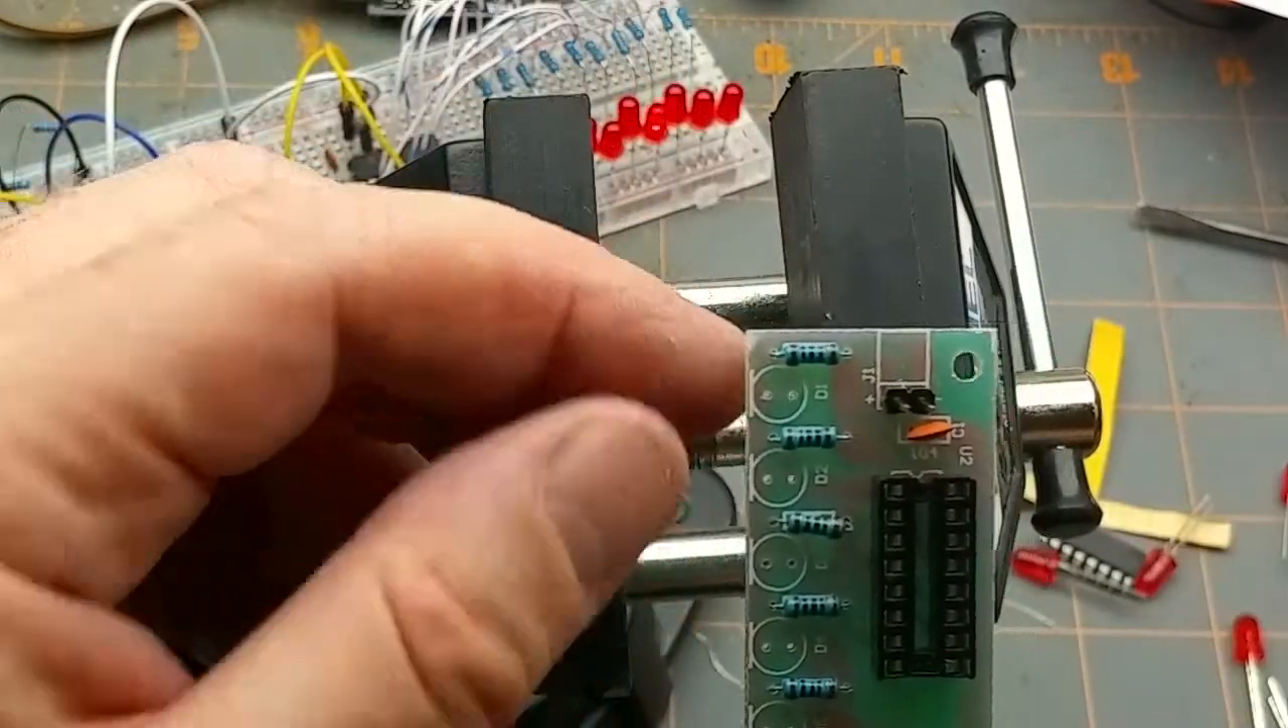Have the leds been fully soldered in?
No.